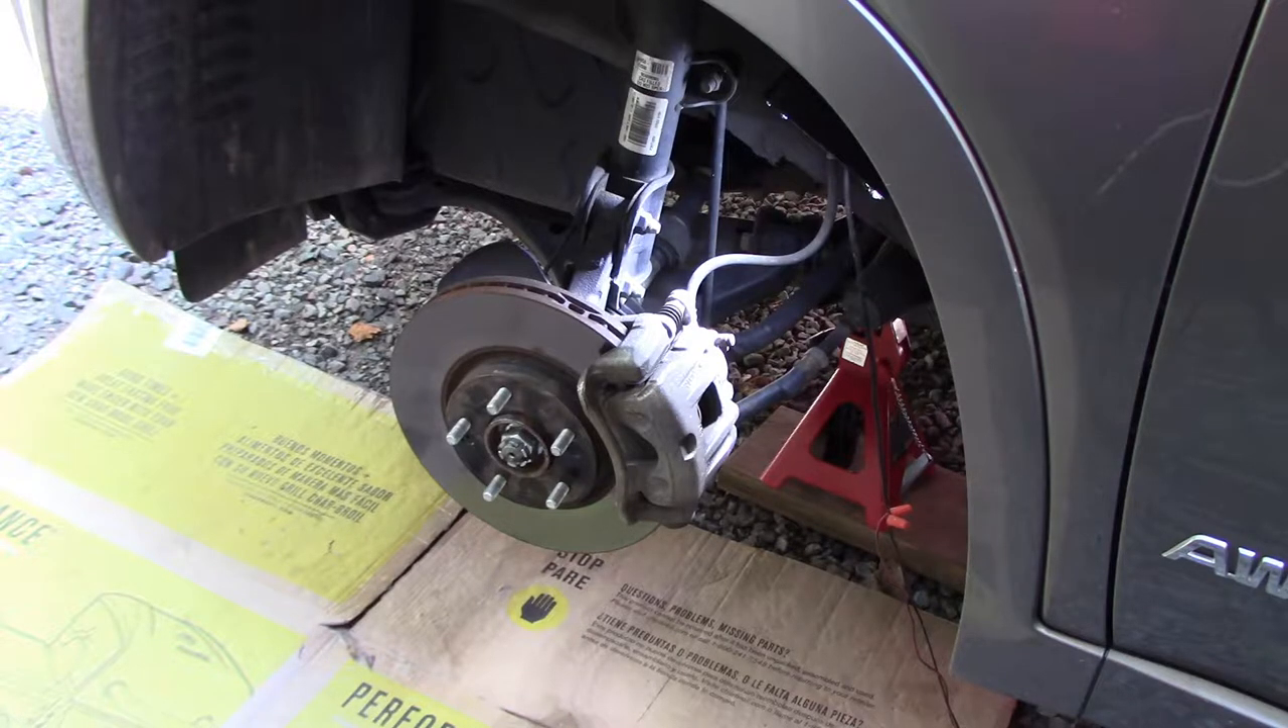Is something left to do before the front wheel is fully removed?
No.